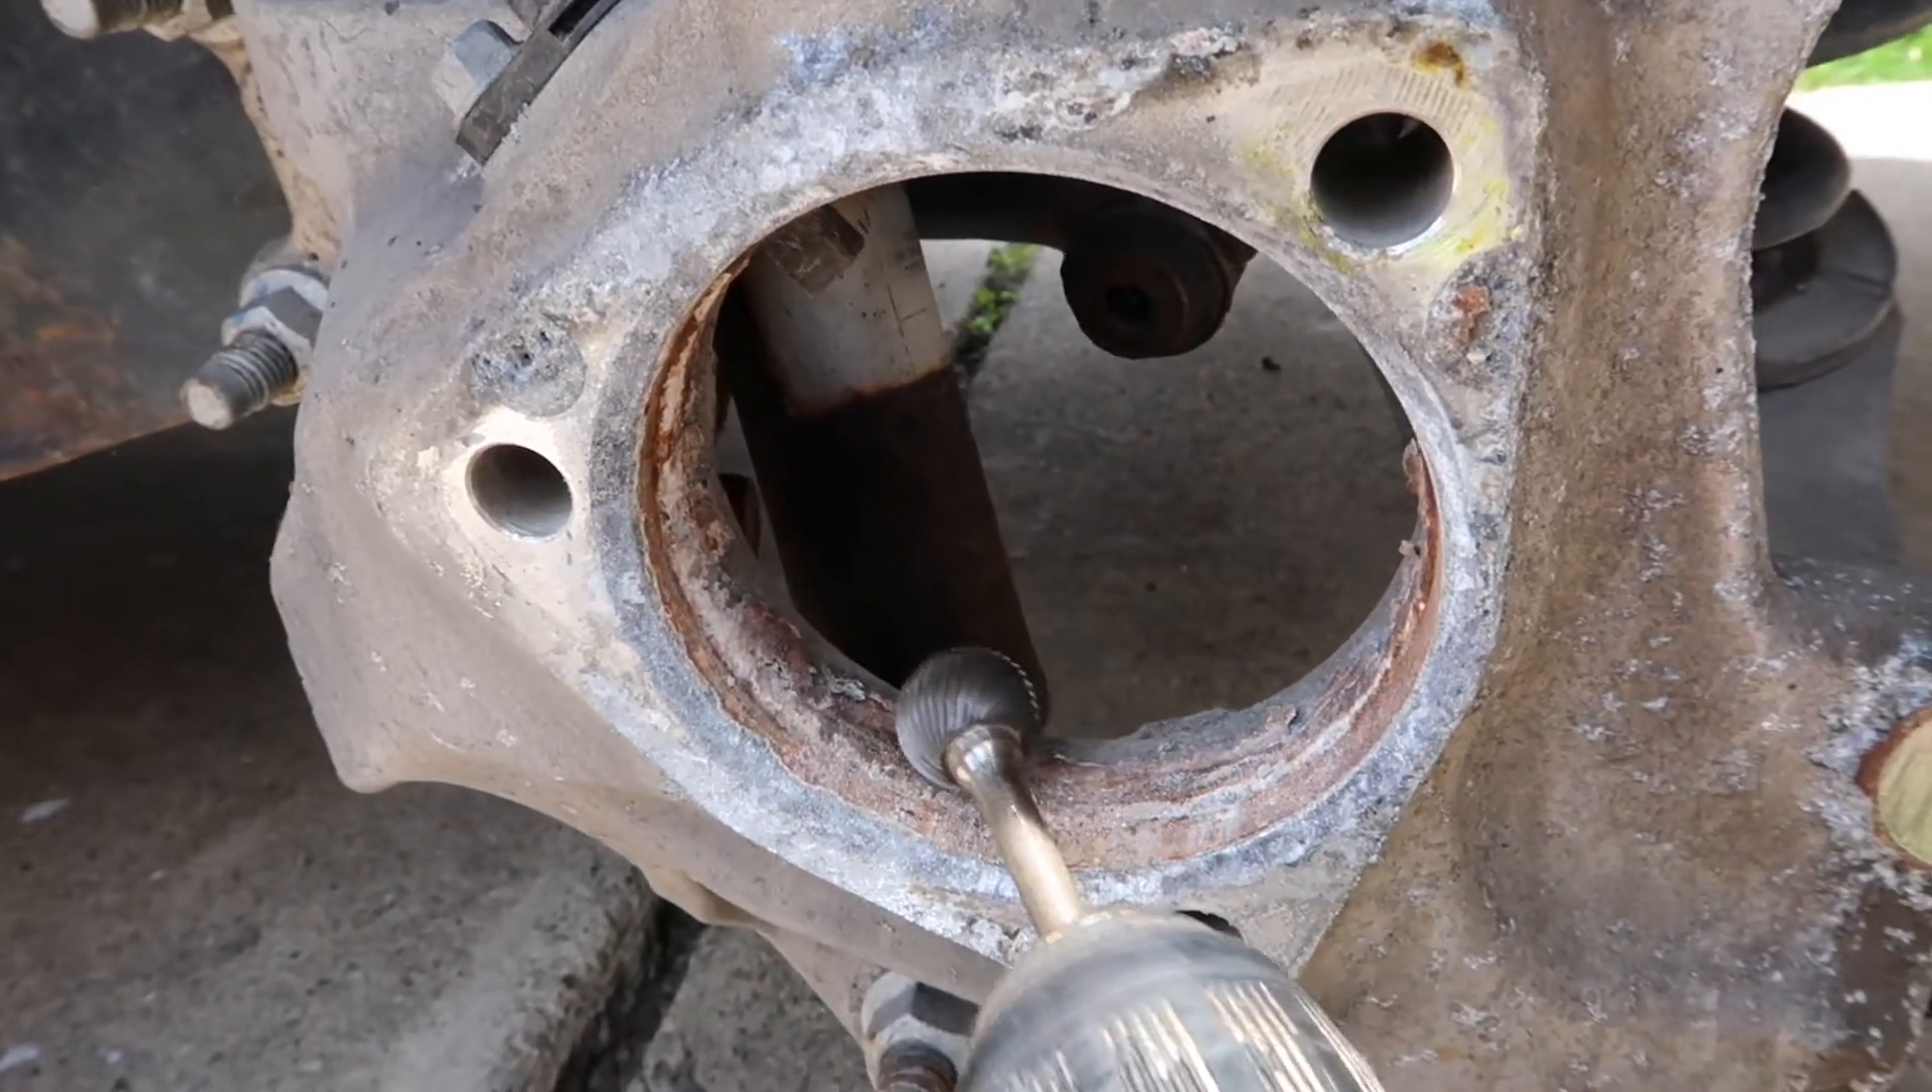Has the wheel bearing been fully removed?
Yes.